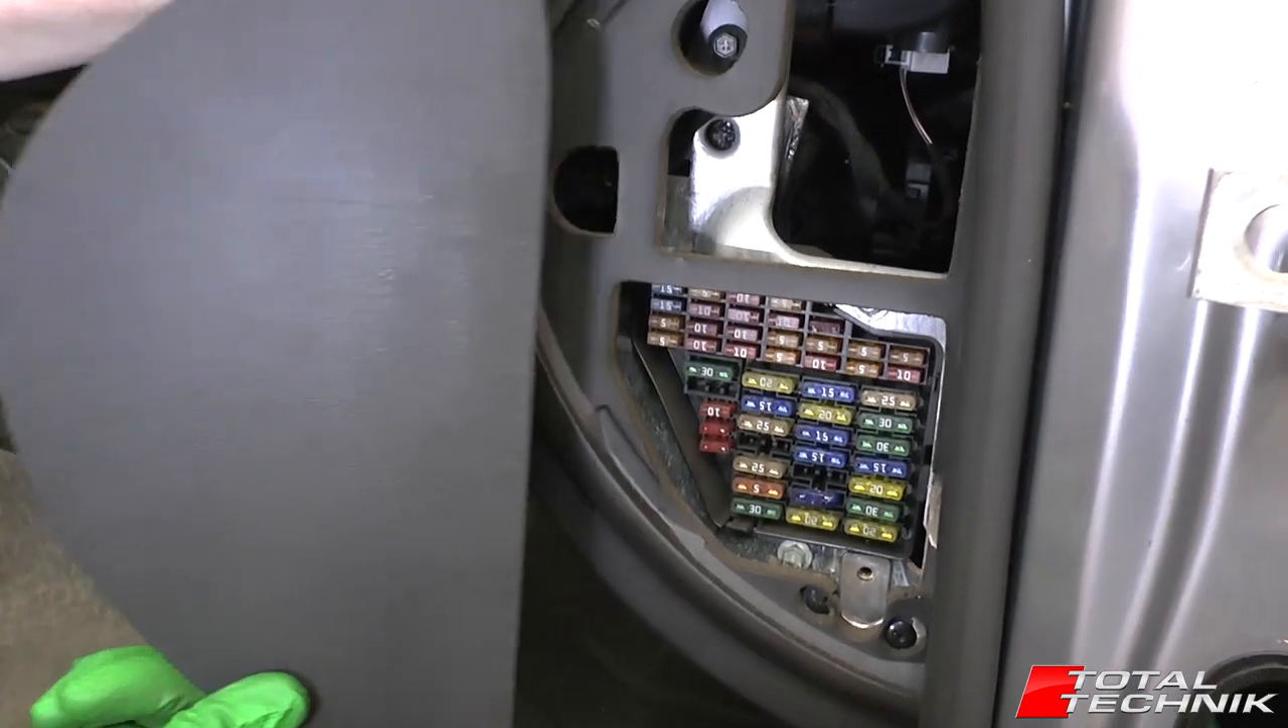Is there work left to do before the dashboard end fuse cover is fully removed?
No.